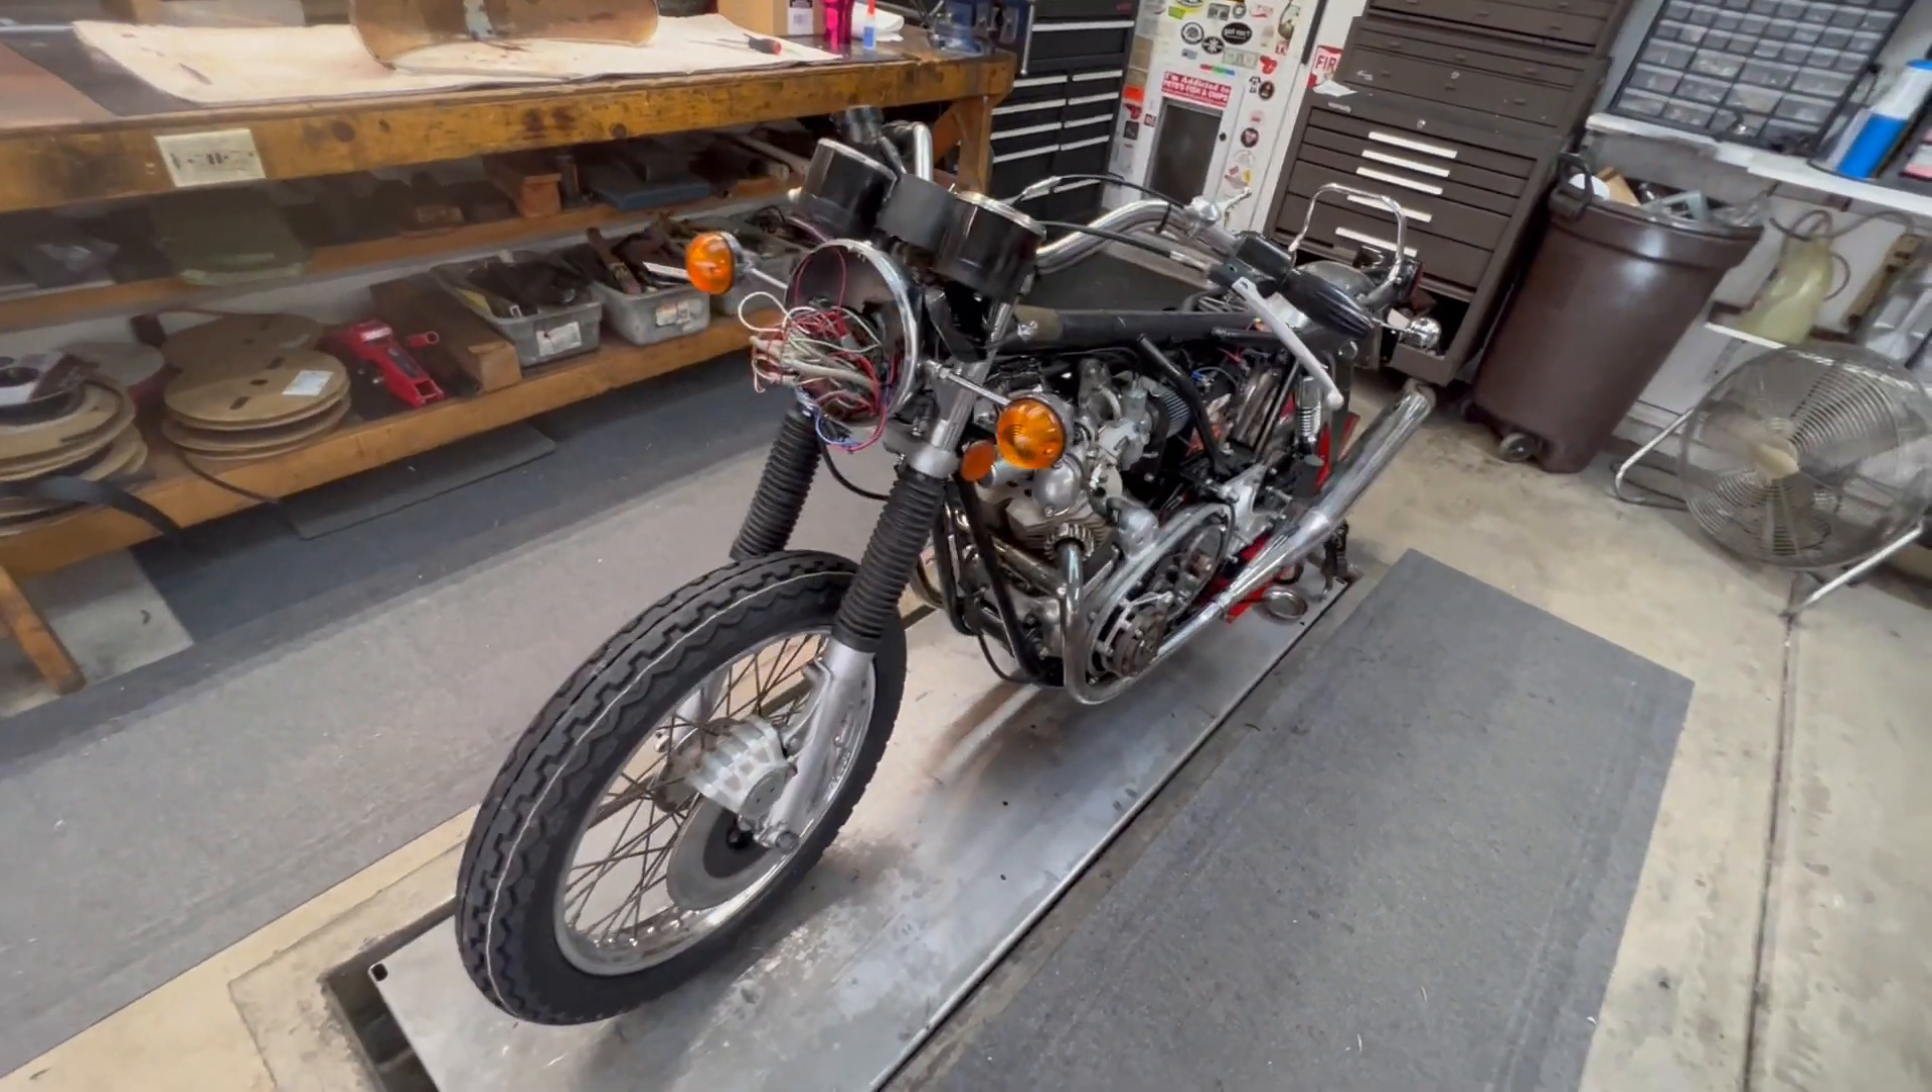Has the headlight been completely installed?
No.